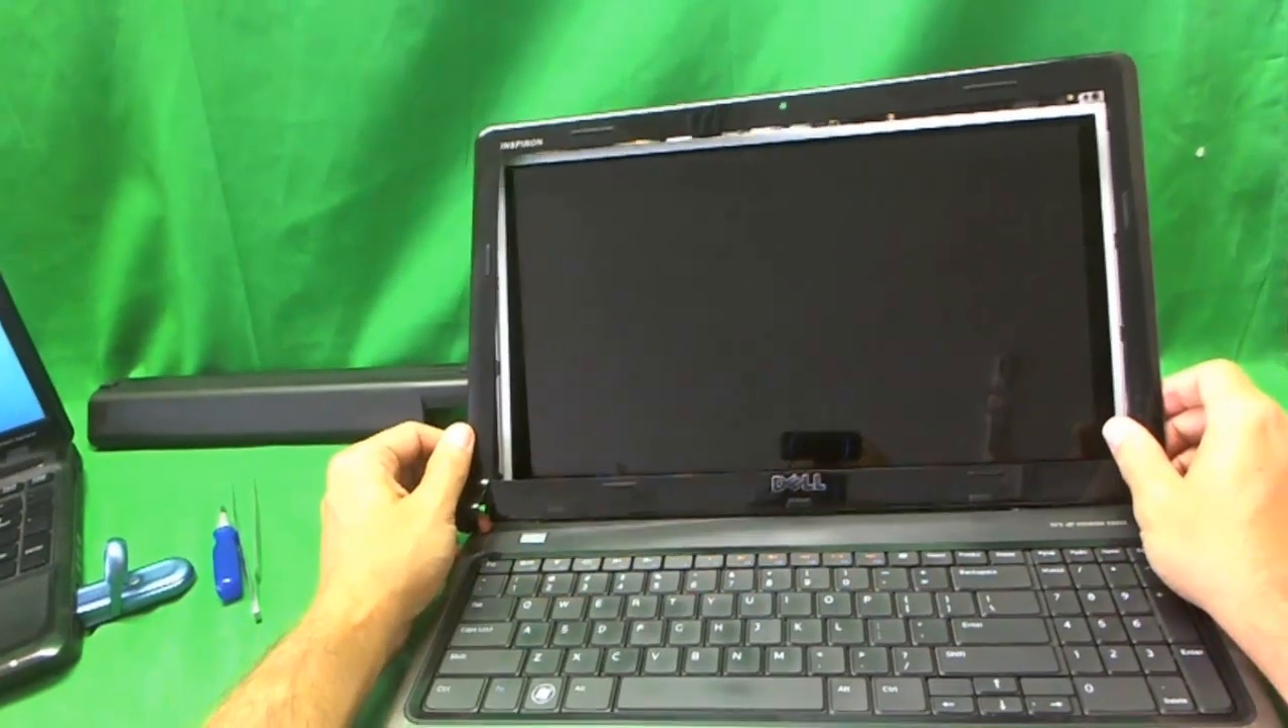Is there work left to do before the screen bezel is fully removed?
Yes.